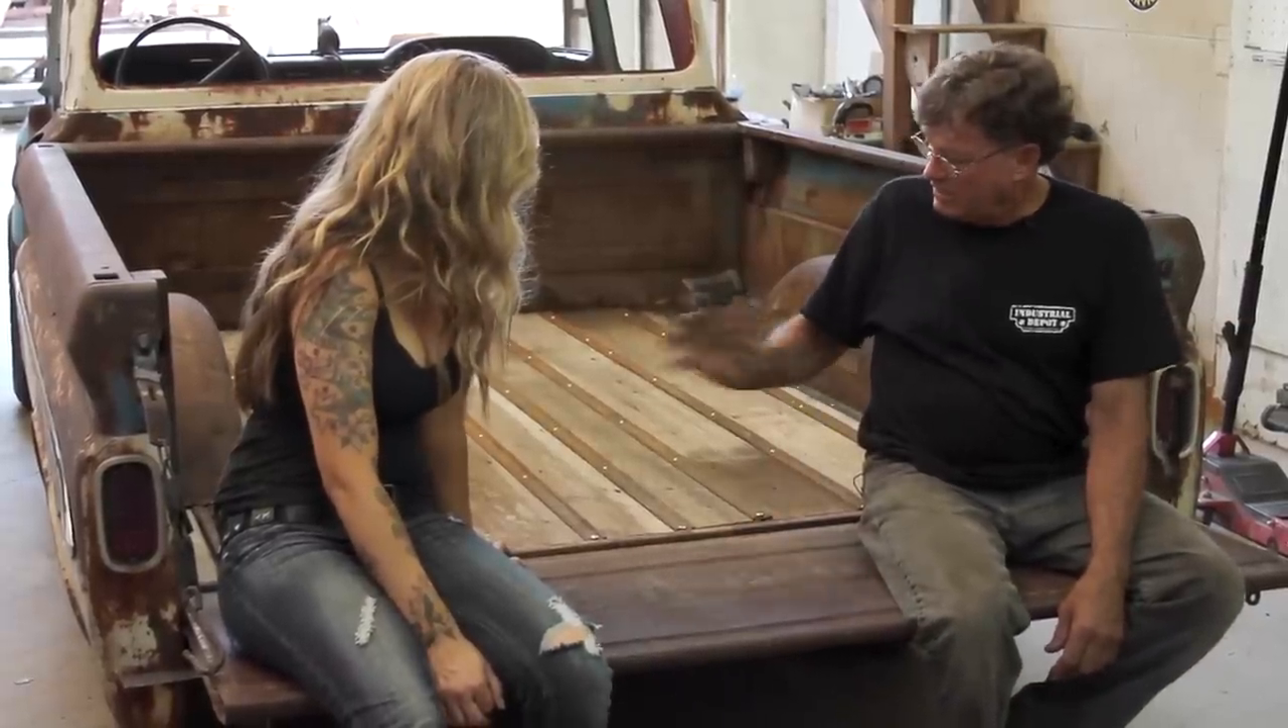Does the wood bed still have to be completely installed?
No.